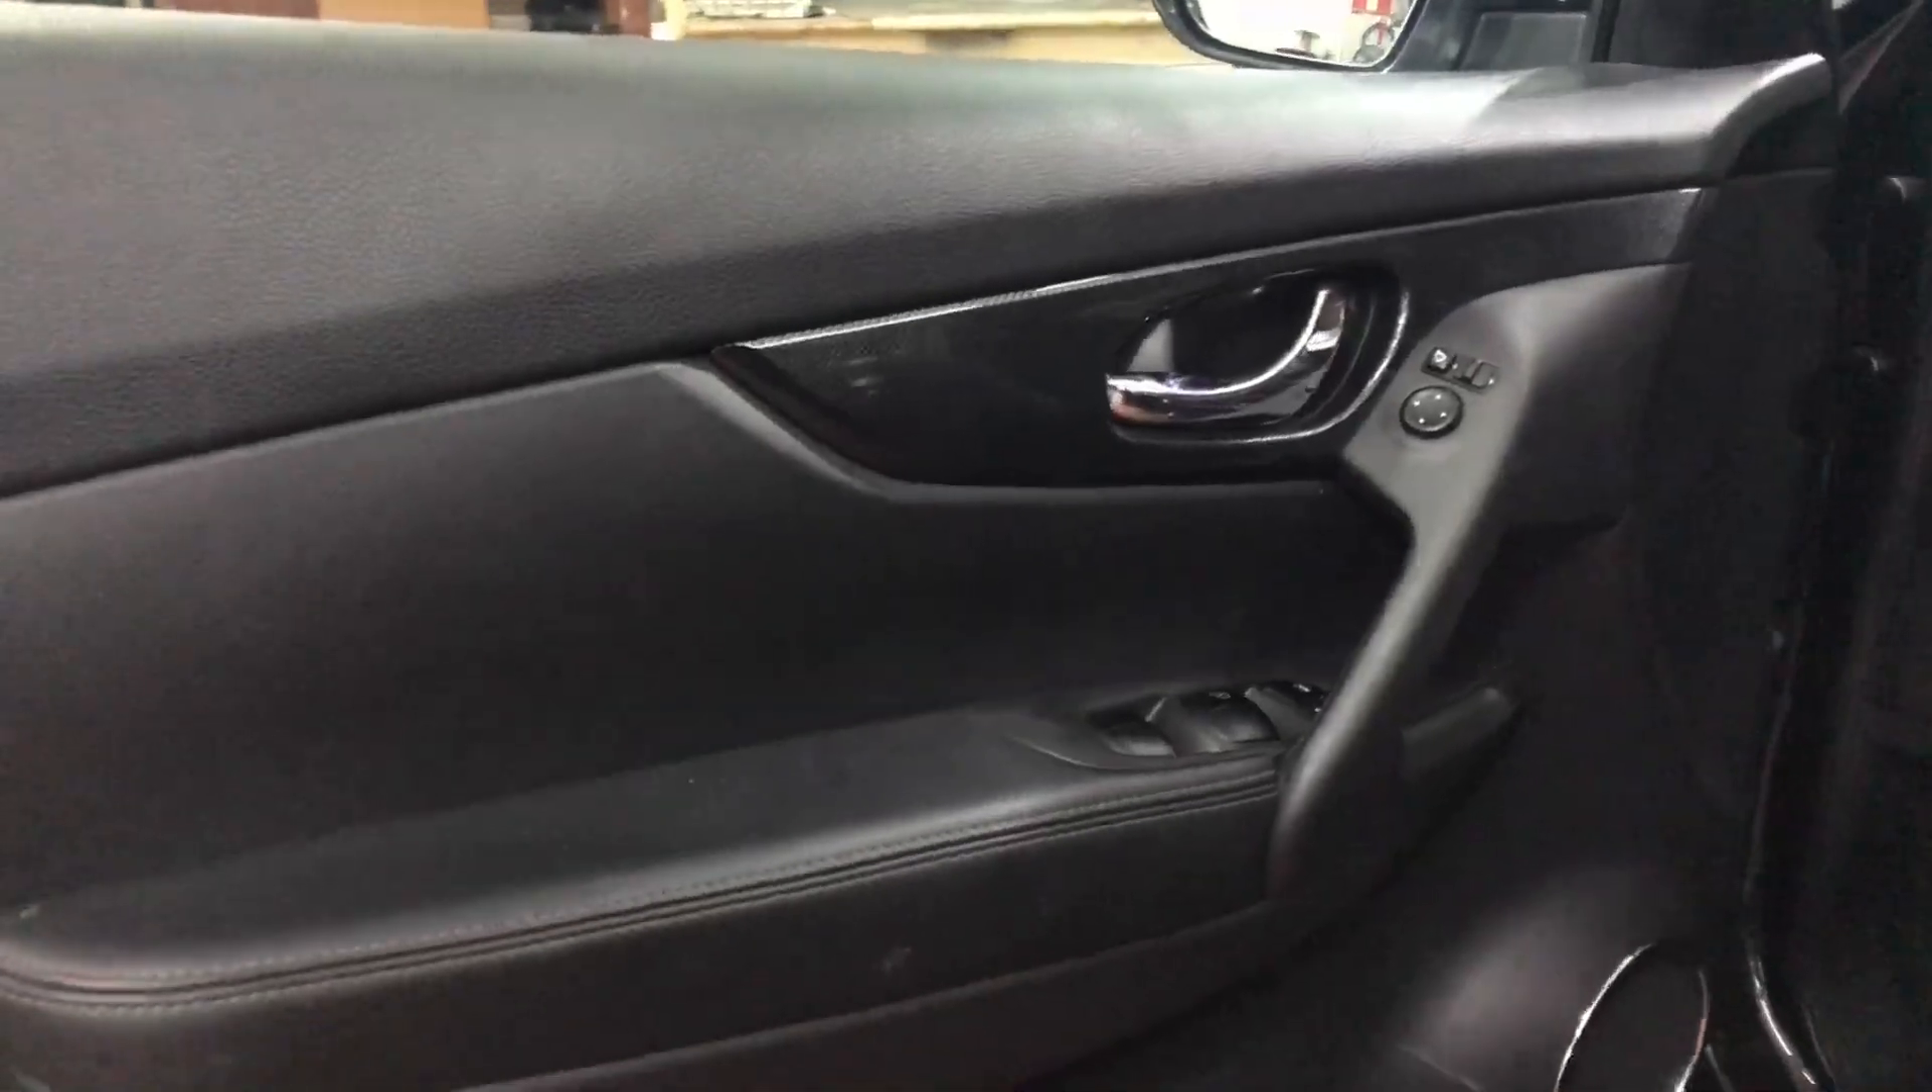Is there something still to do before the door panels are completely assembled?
No.